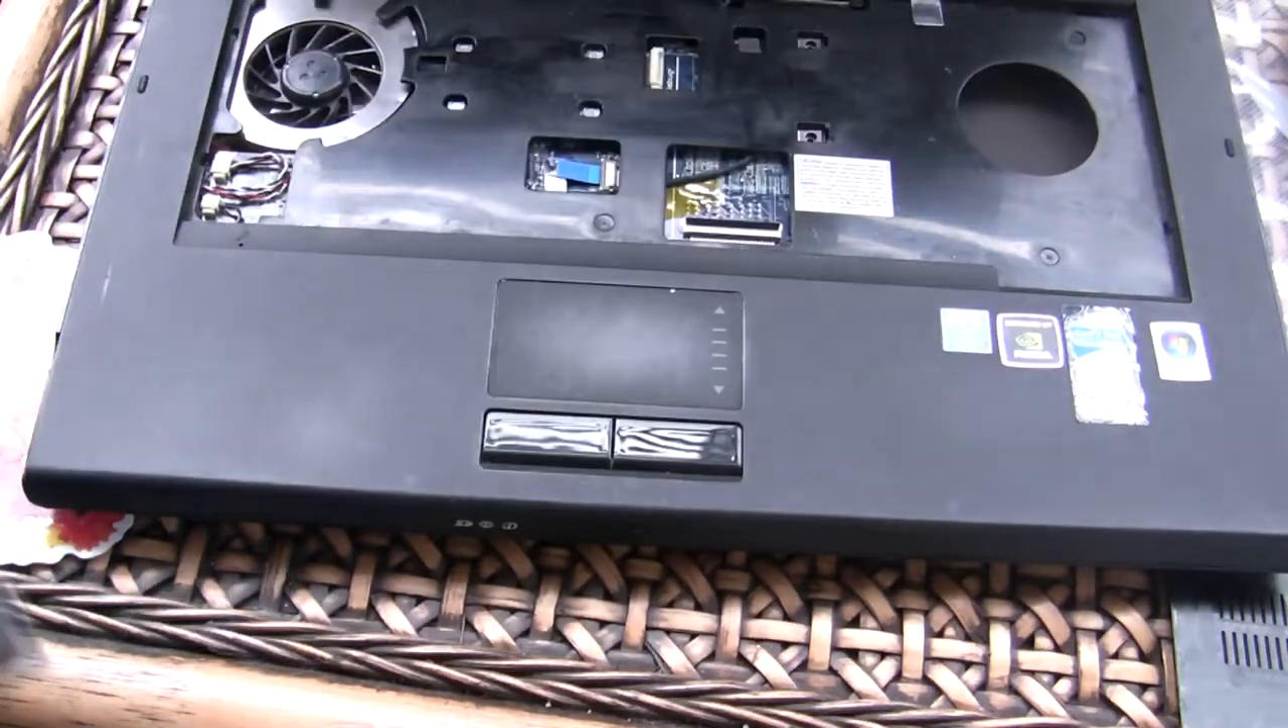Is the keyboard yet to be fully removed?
No.